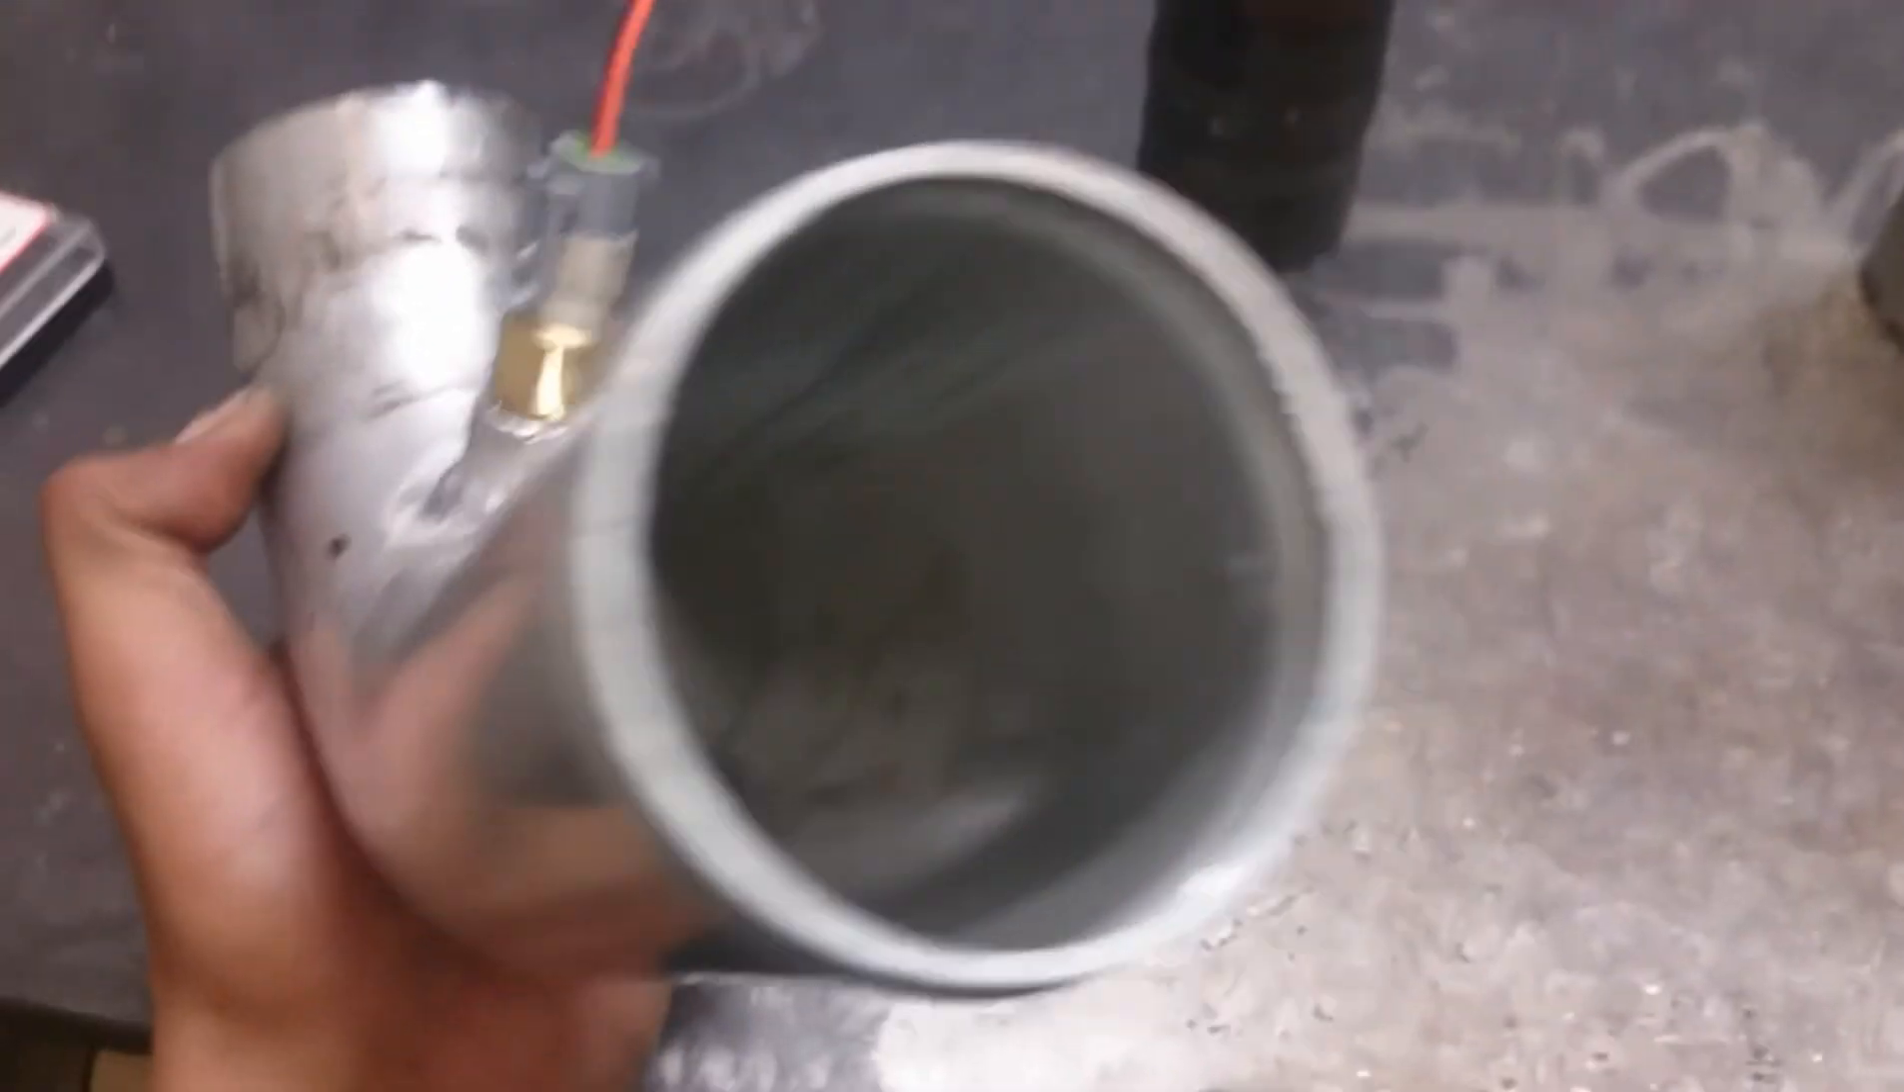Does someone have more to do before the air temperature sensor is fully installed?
No.